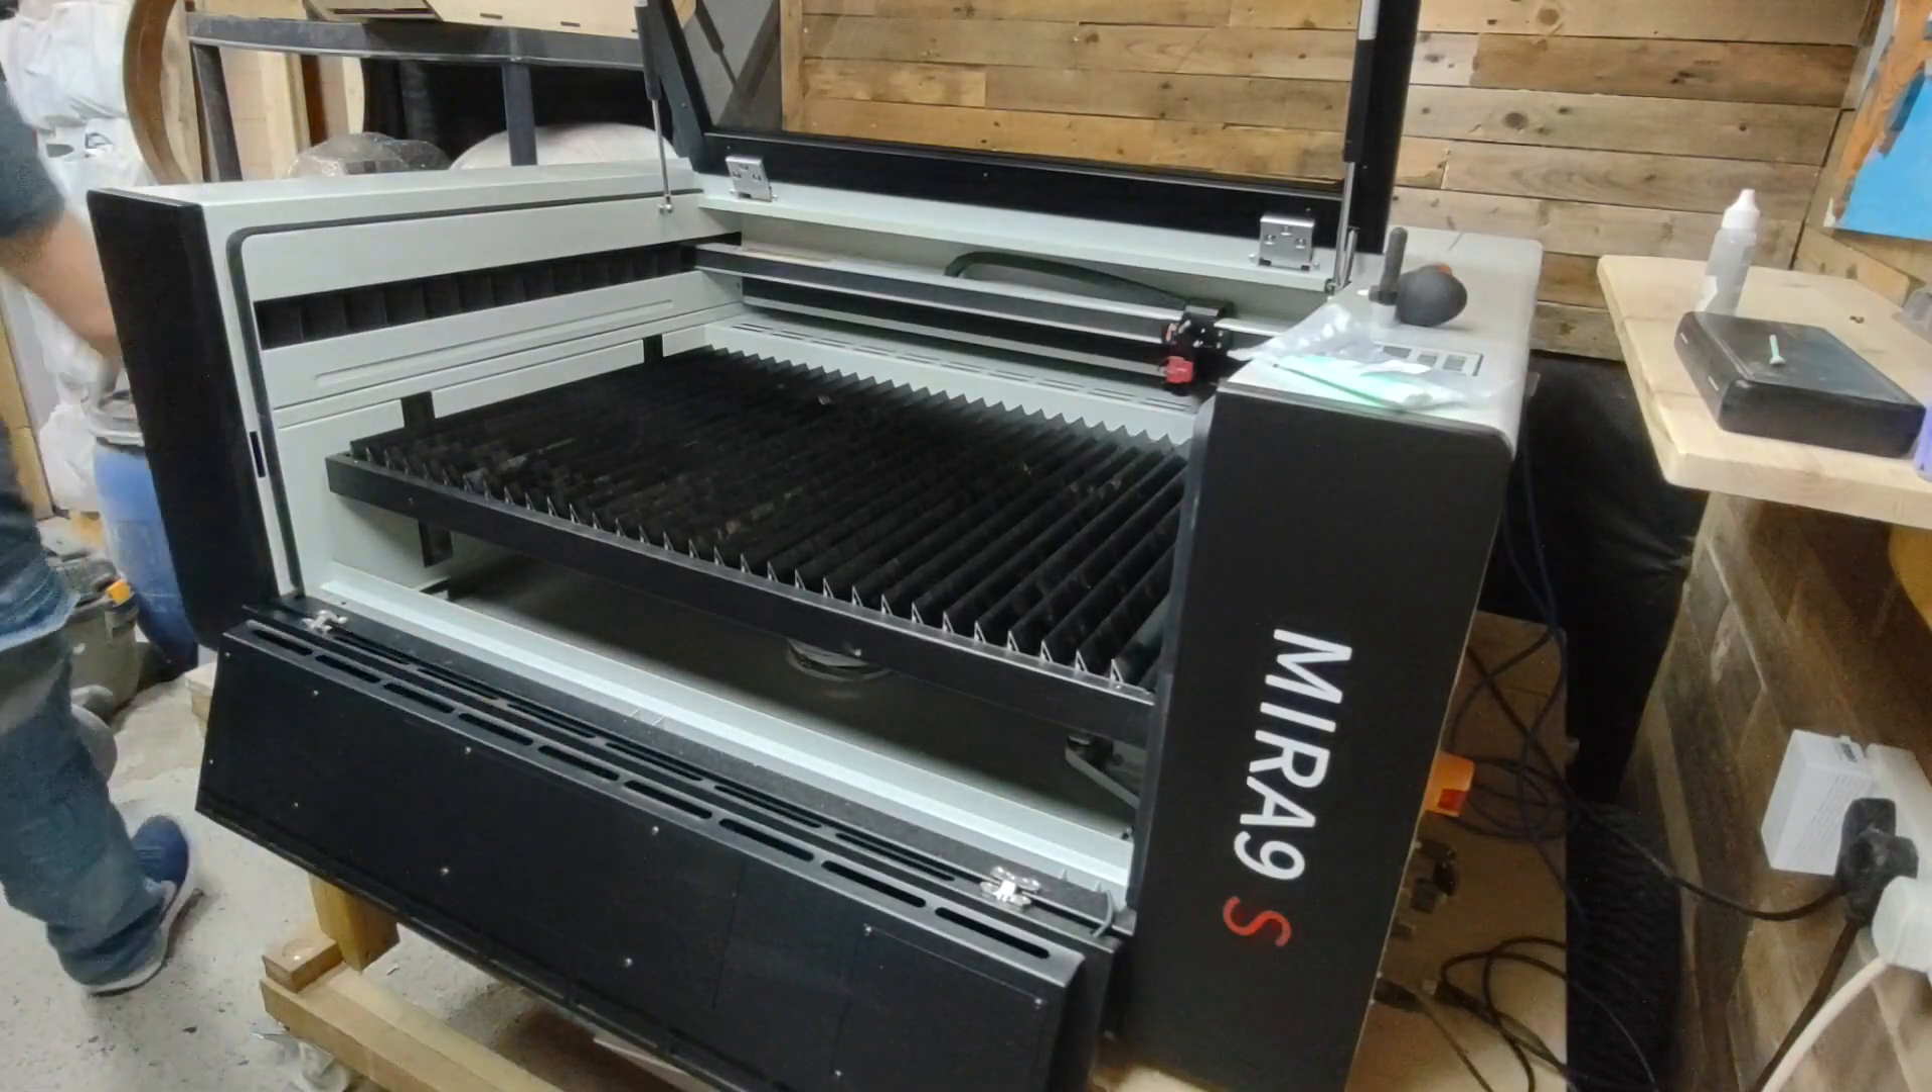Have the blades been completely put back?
Yes.